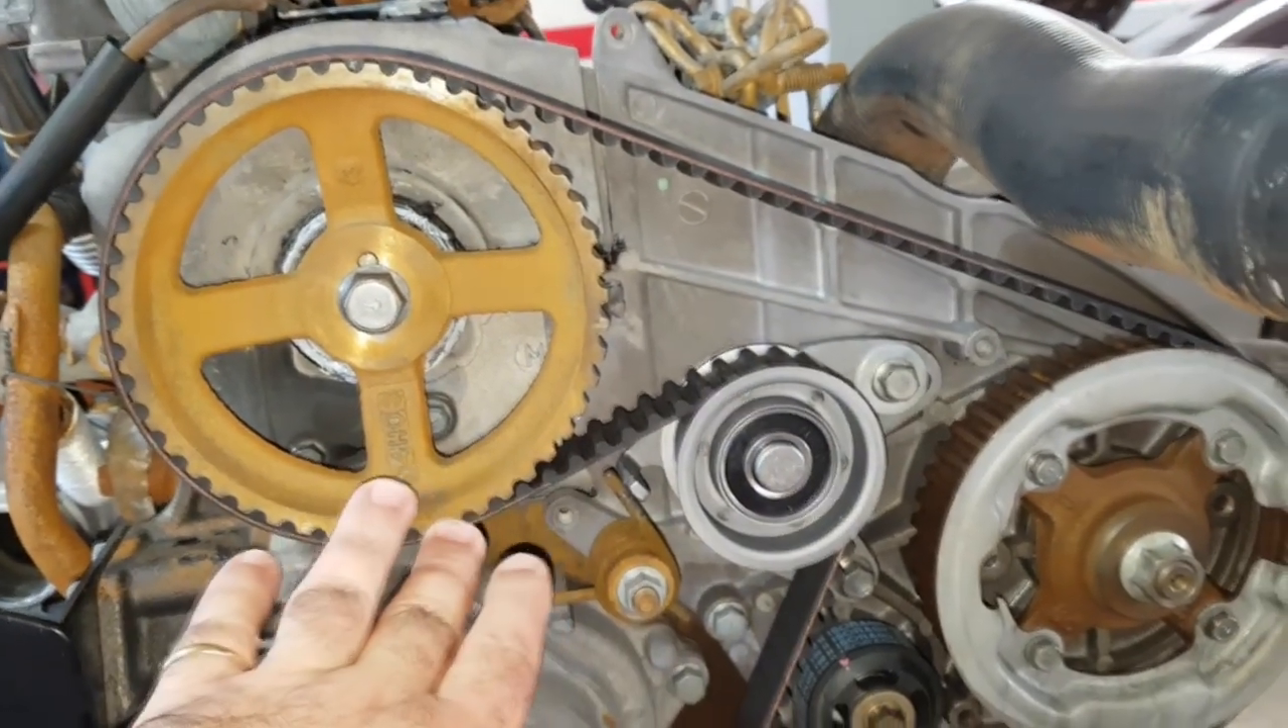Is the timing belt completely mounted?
Yes.